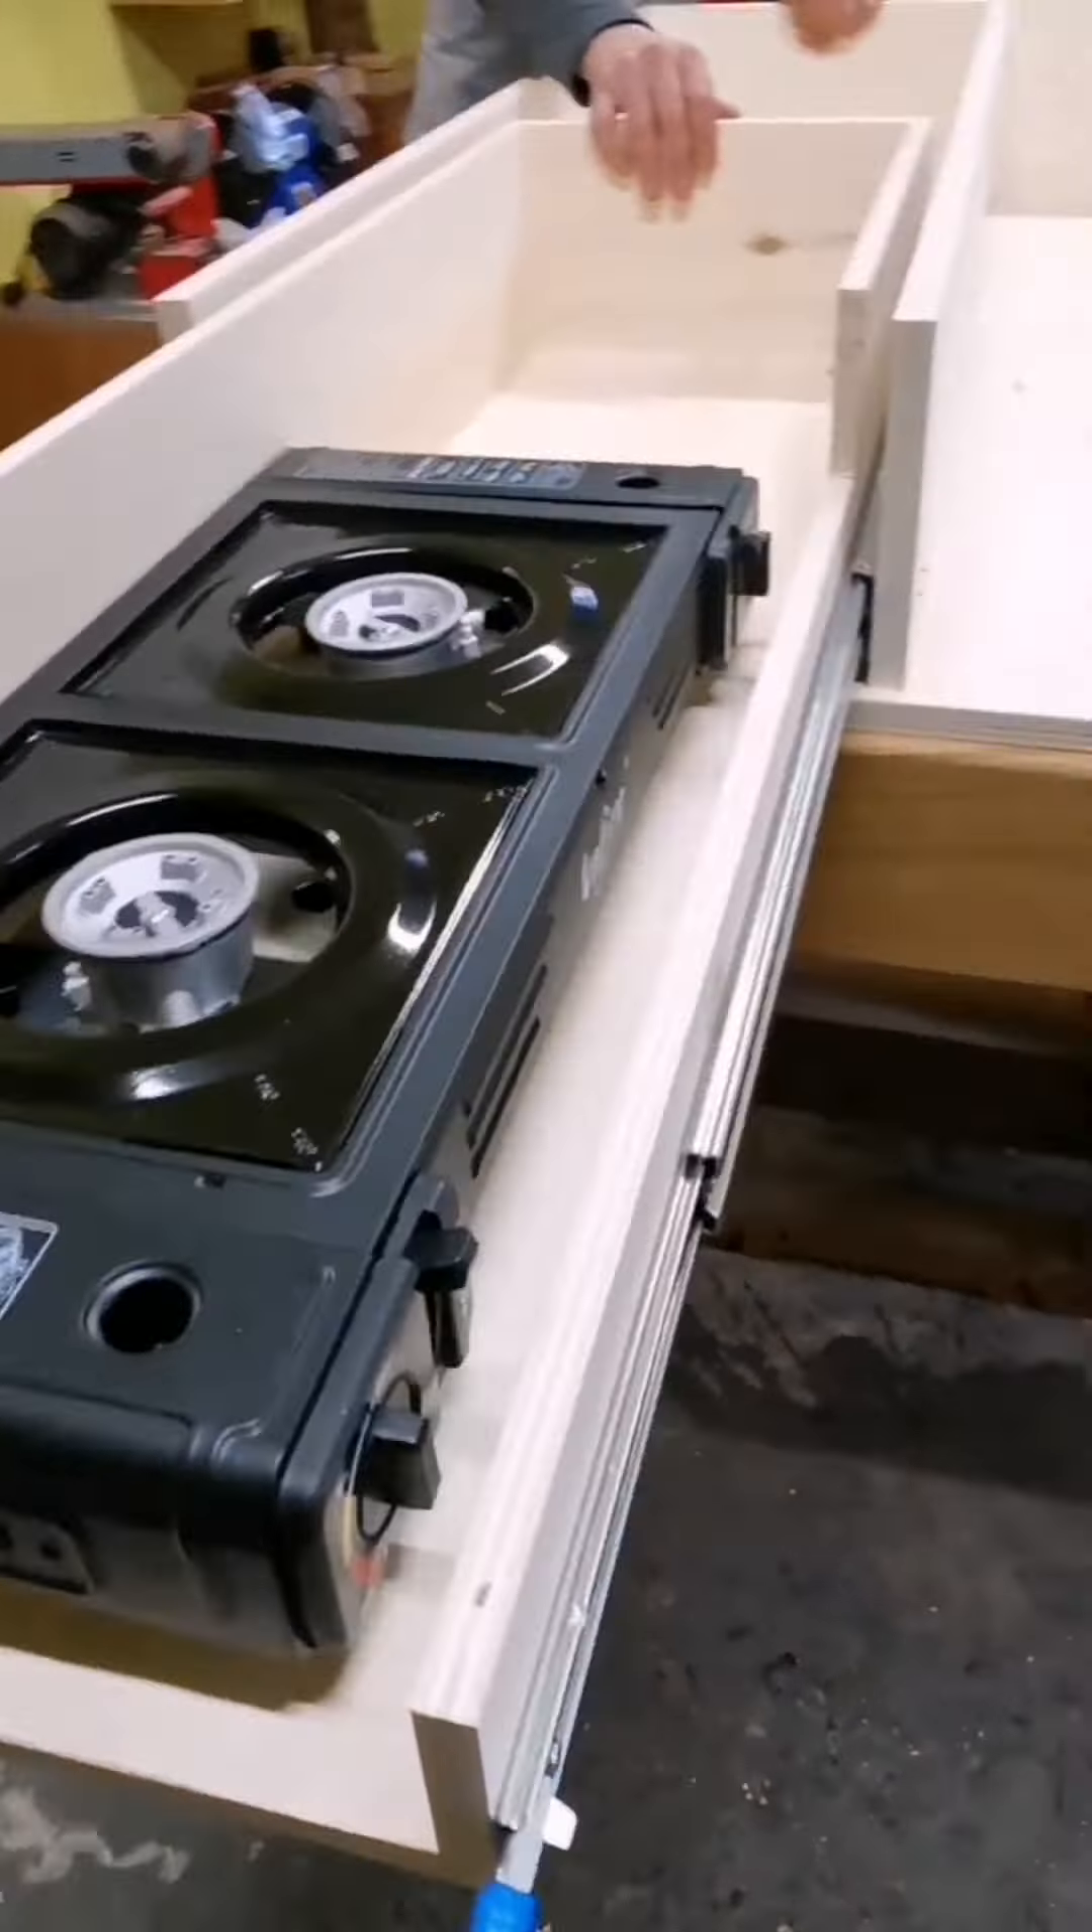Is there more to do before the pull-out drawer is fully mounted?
No.